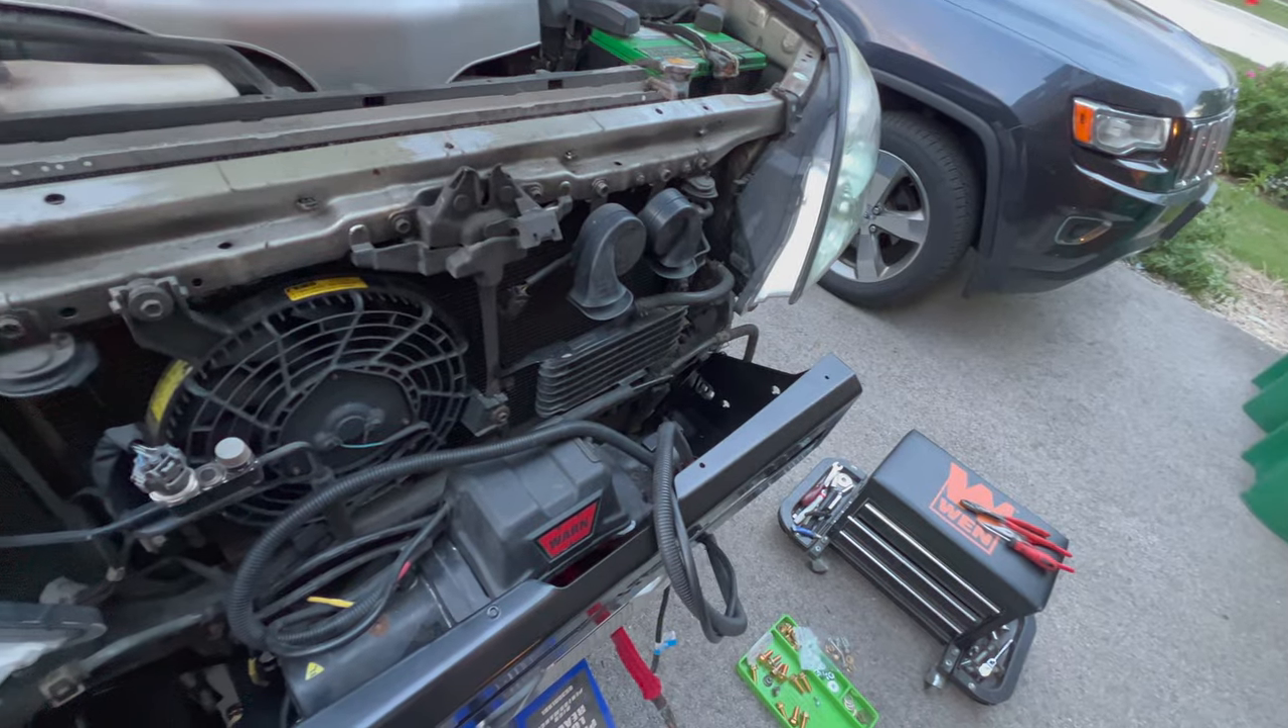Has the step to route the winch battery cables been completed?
No.